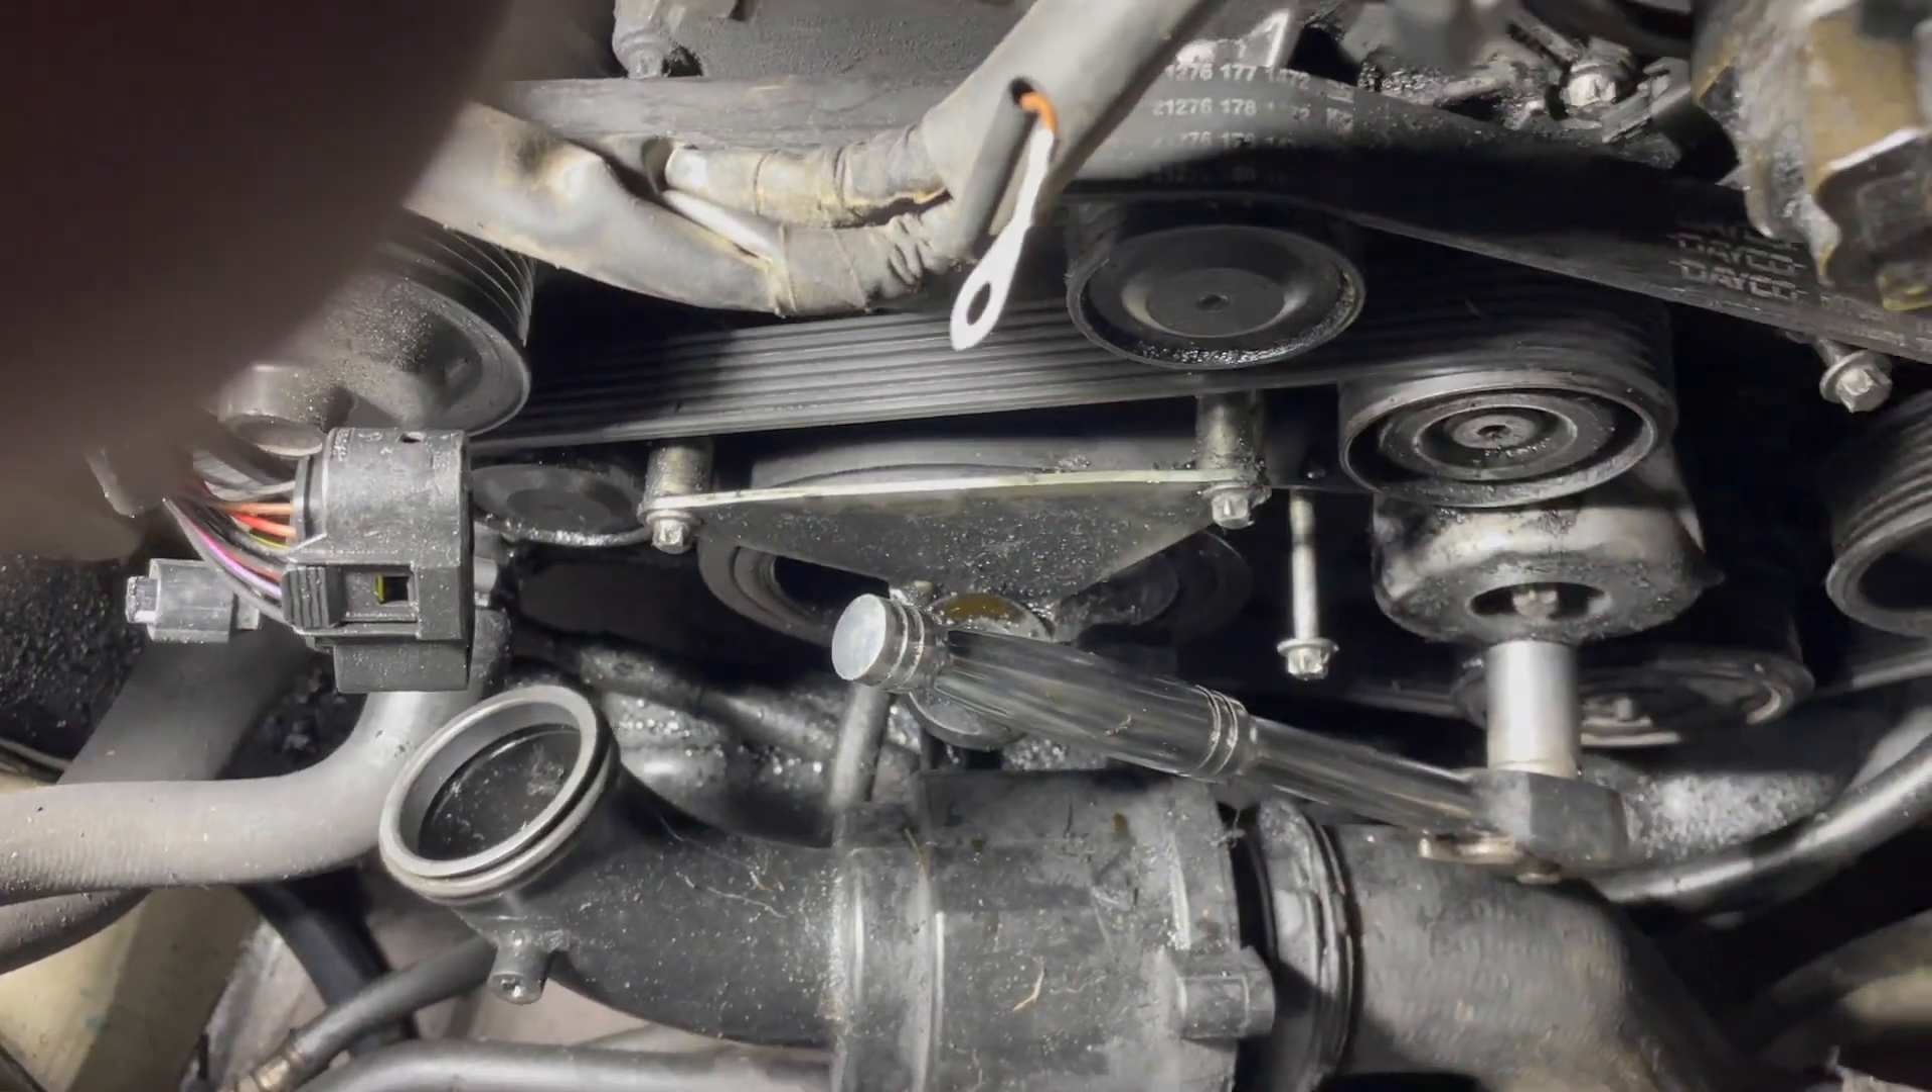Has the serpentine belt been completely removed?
No.